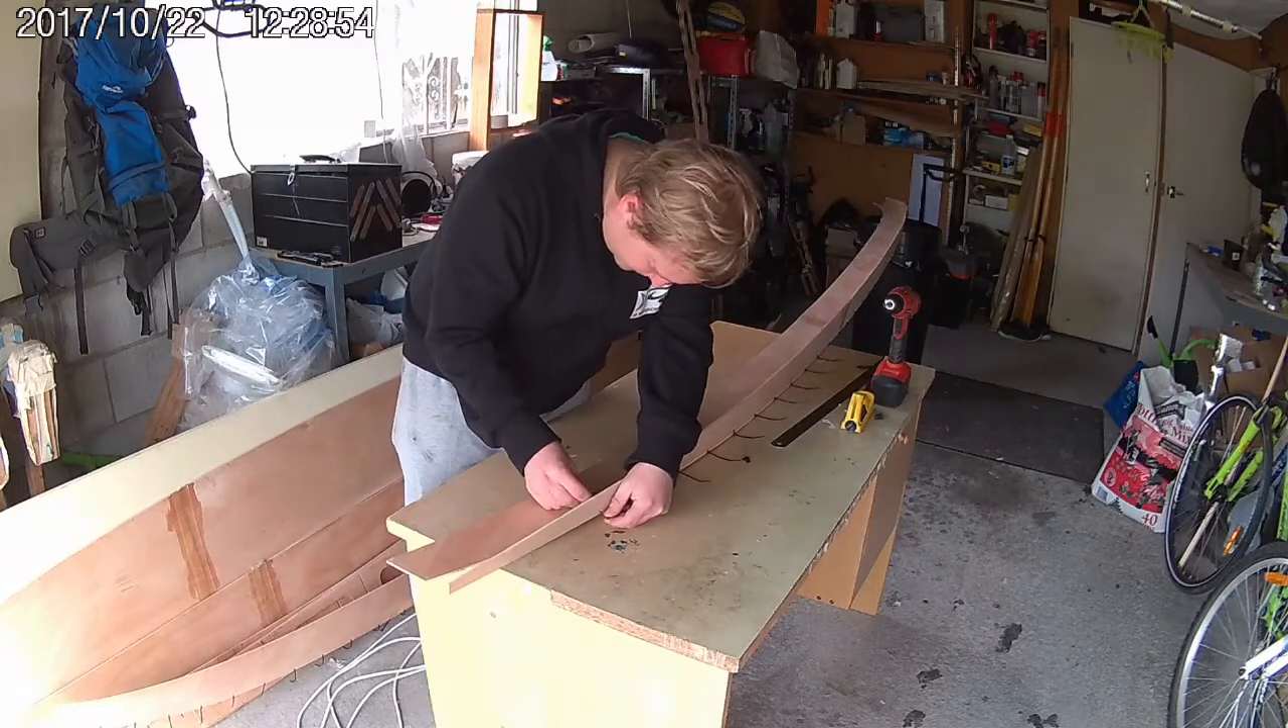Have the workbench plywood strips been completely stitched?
No.